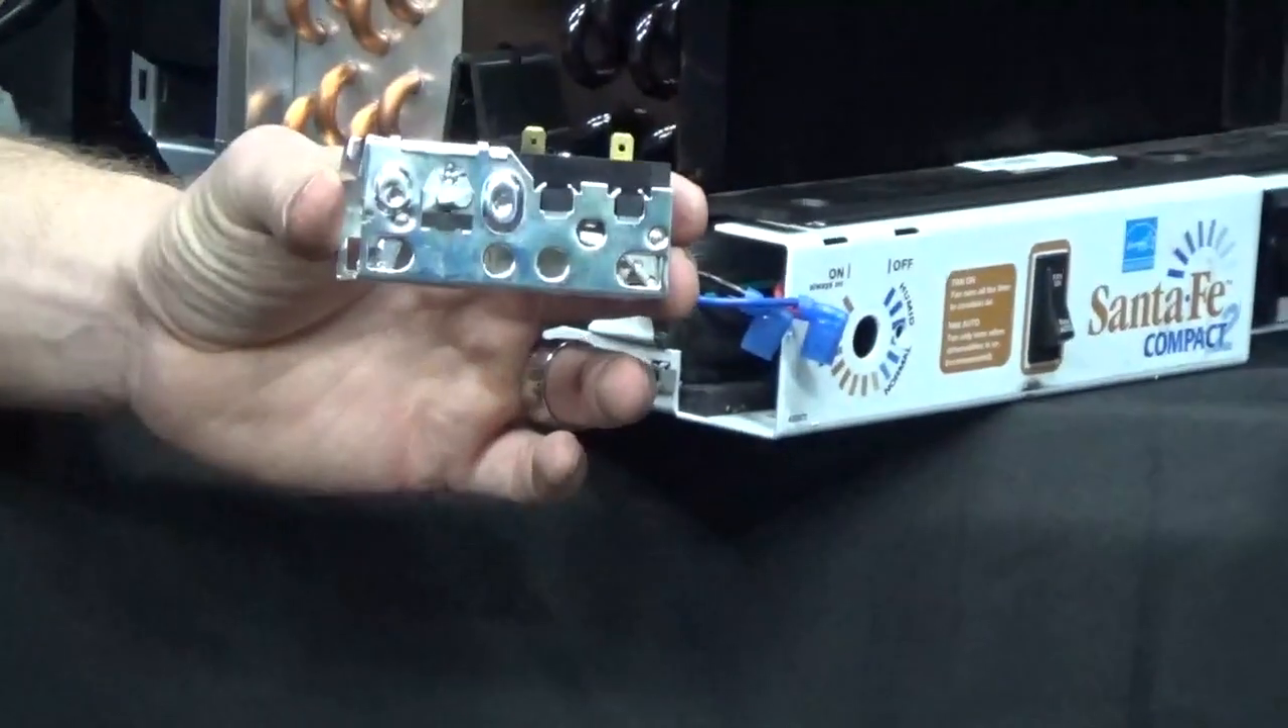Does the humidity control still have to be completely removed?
No.